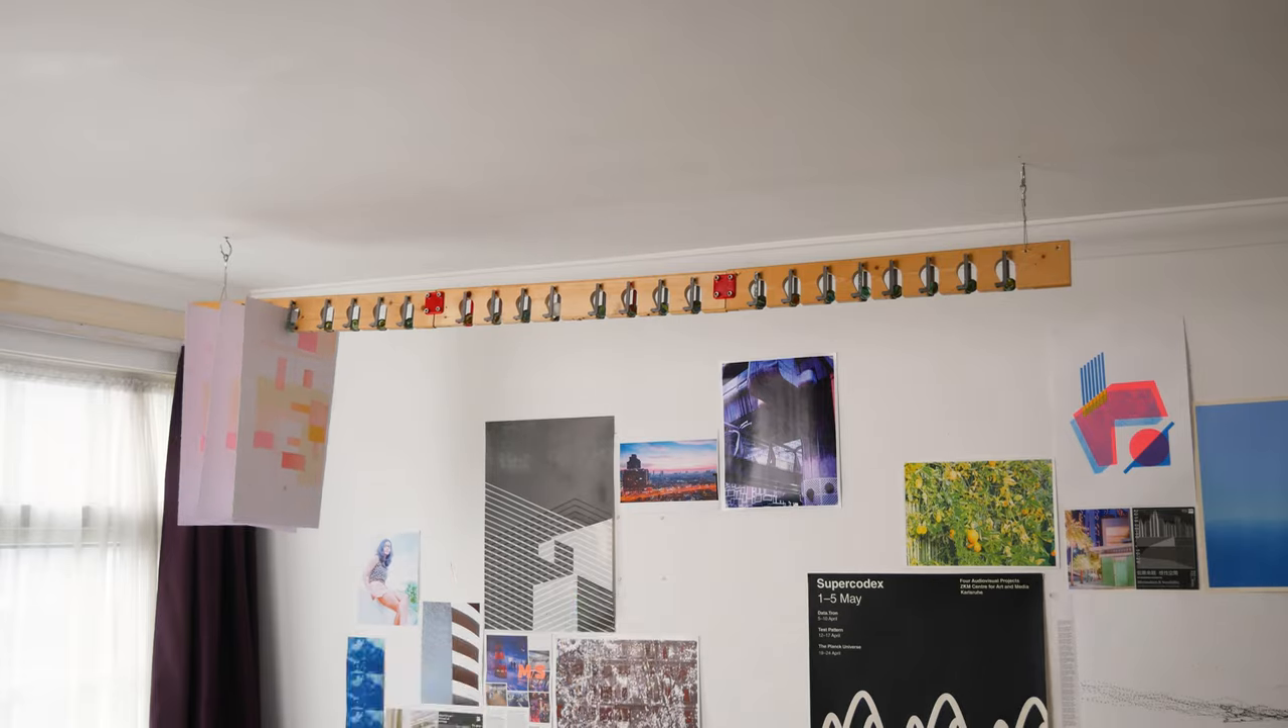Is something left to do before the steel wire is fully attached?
No.